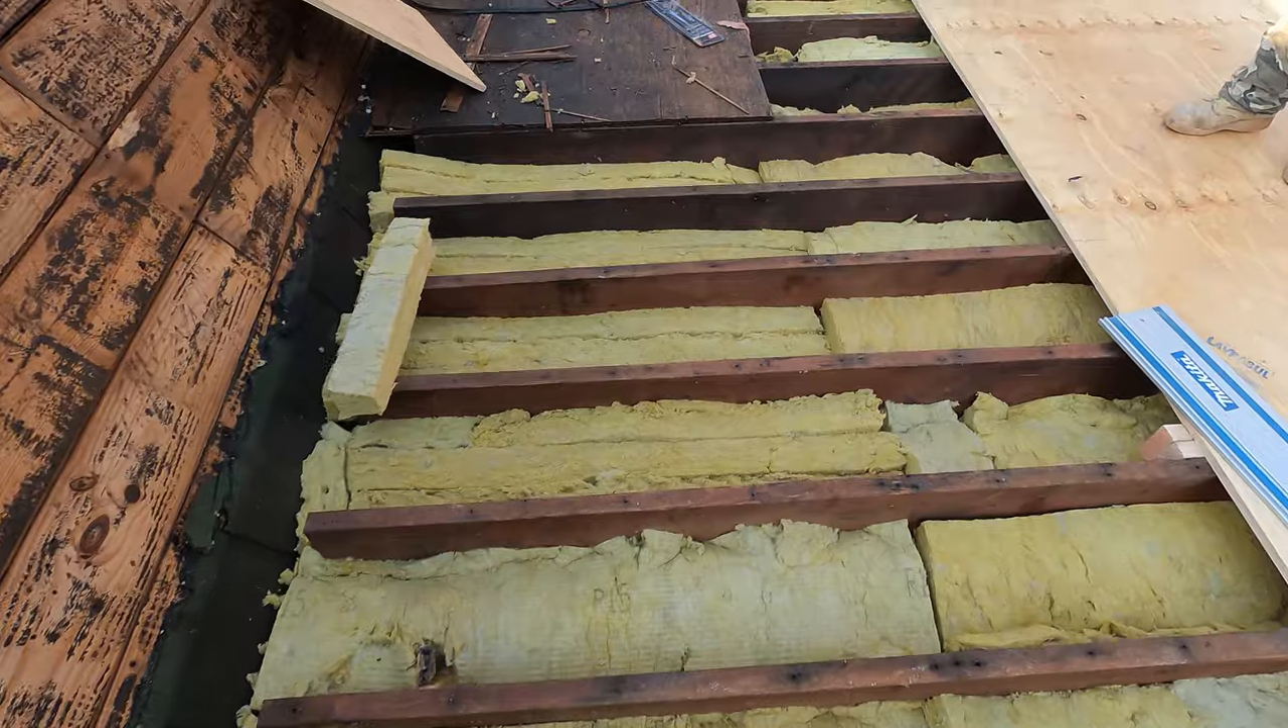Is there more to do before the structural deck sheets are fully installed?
Yes.